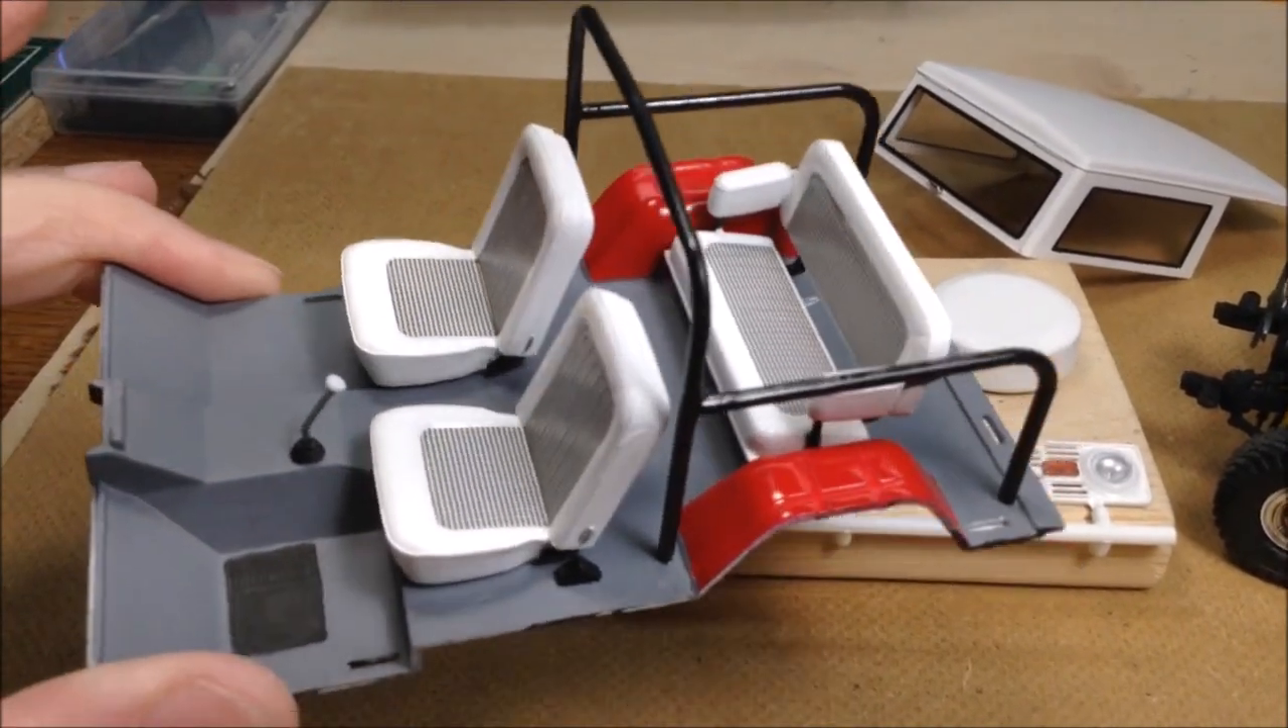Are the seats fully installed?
Yes.